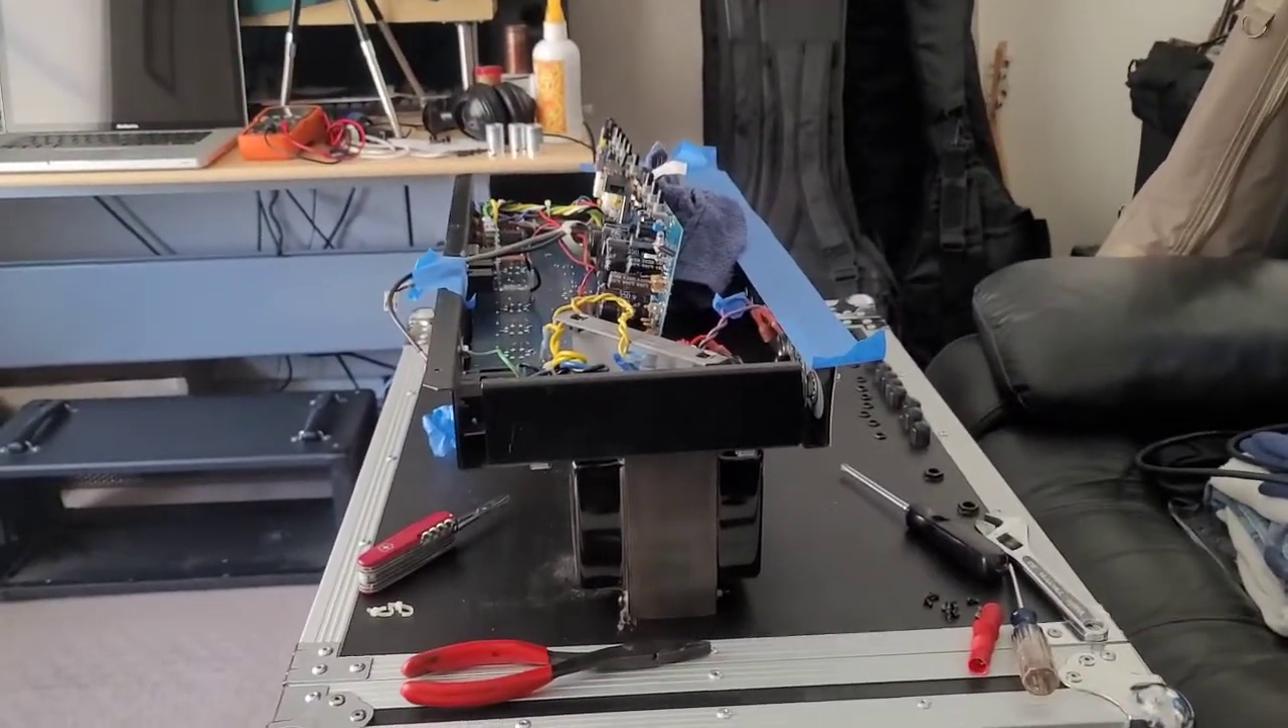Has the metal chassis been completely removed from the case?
Yes.